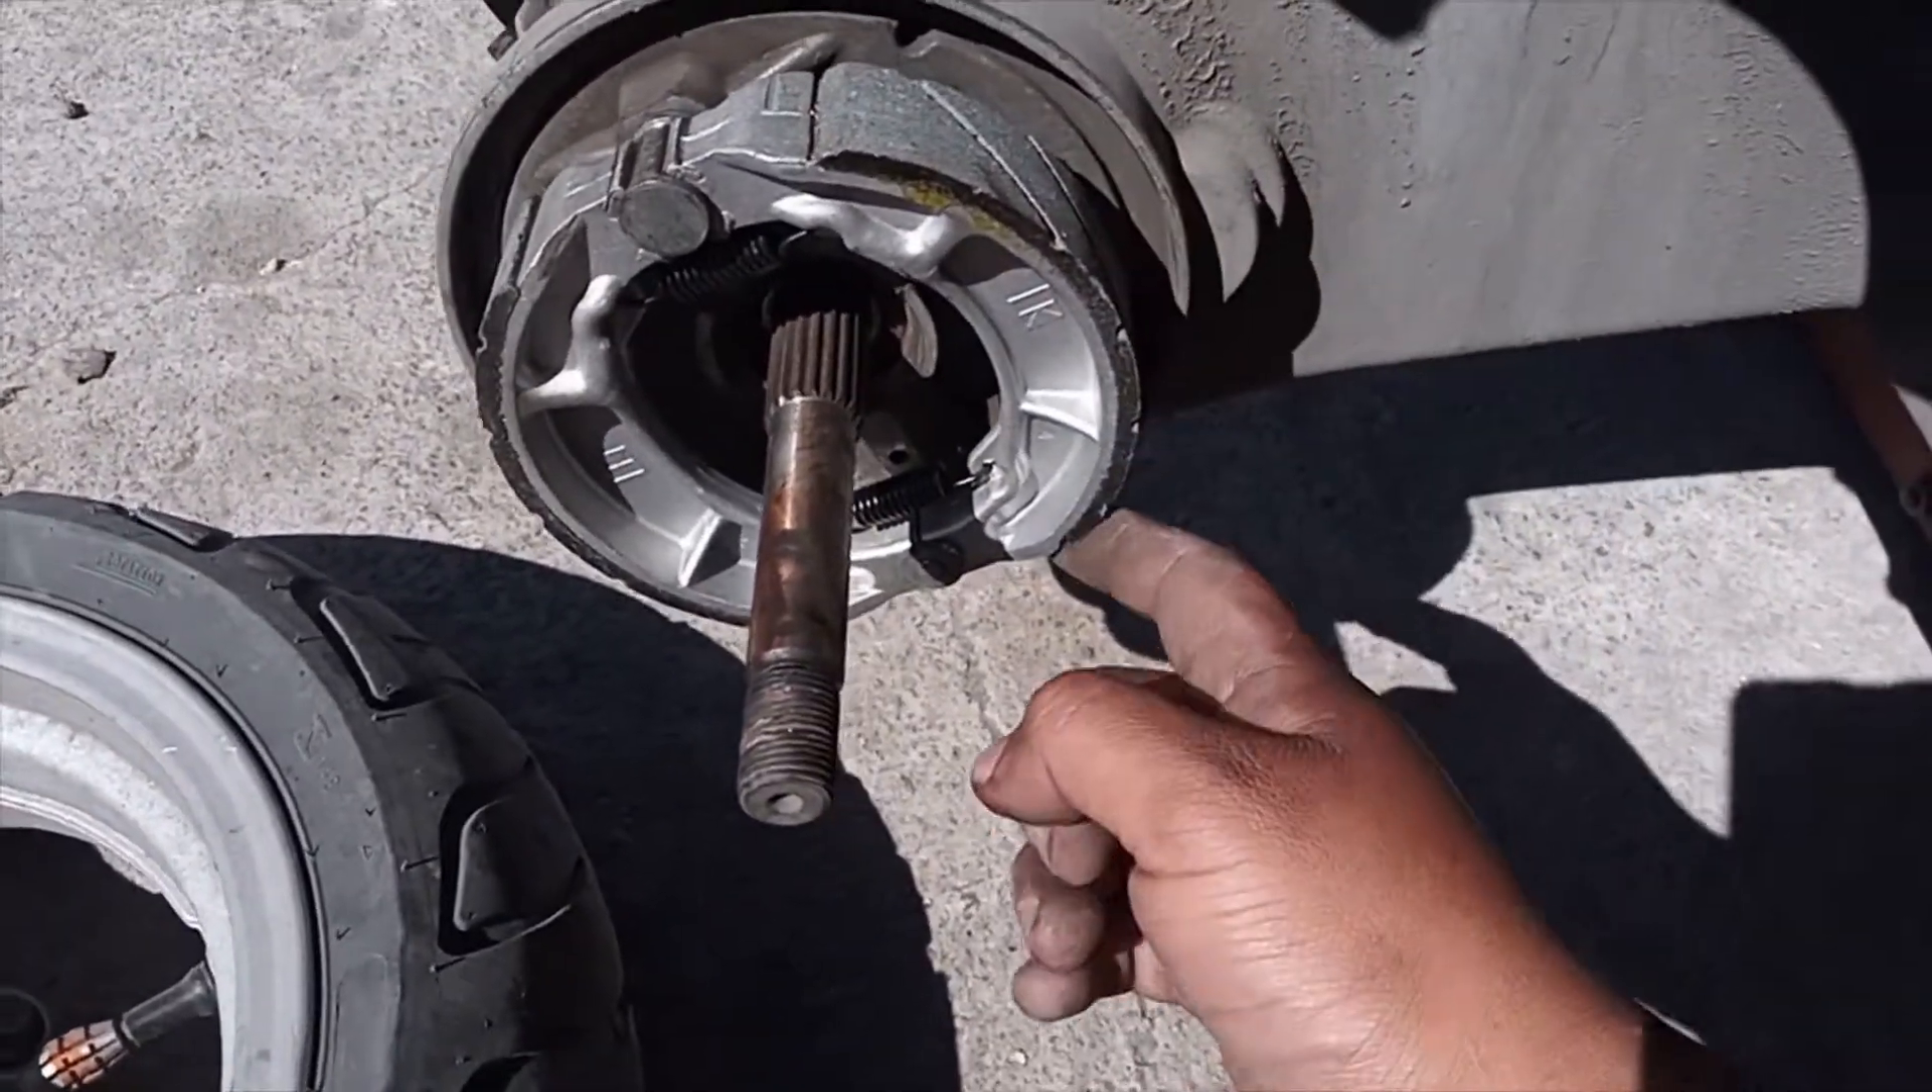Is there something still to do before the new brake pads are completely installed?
No.